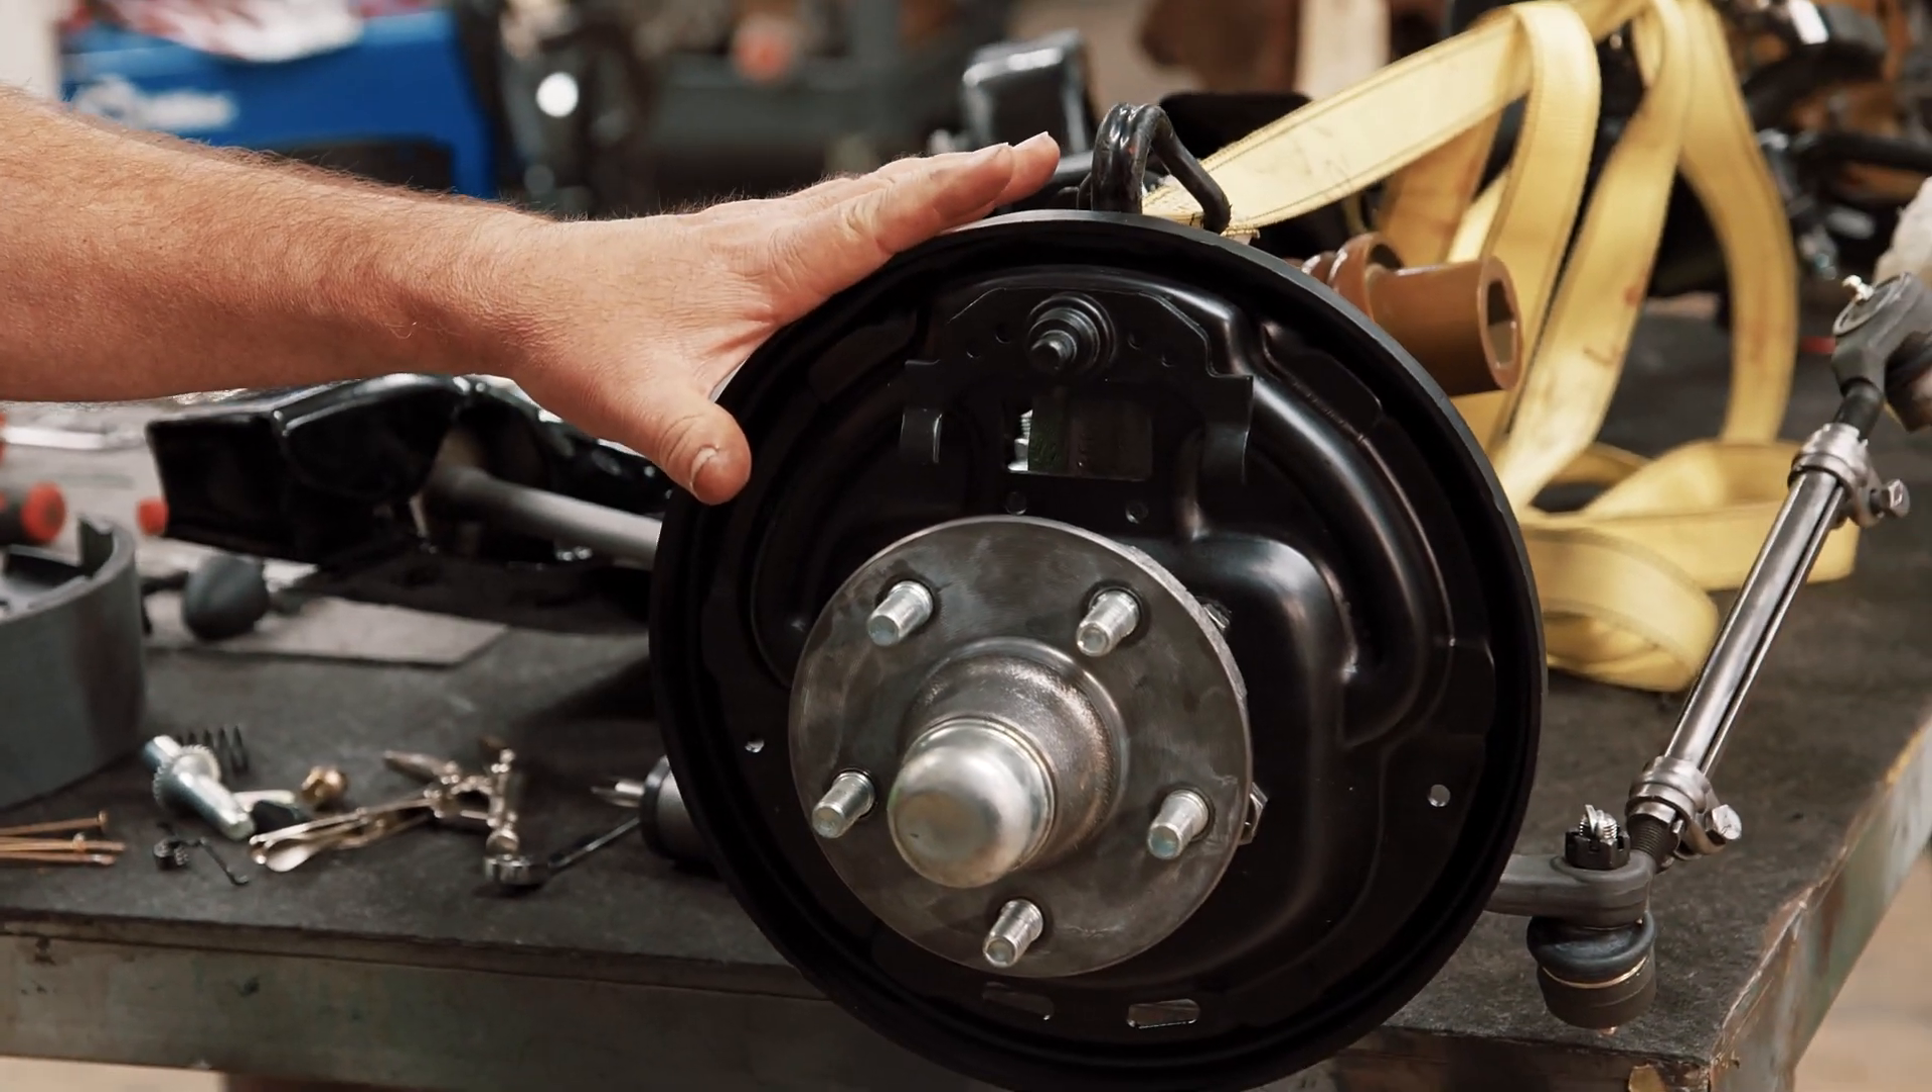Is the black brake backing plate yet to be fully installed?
No.